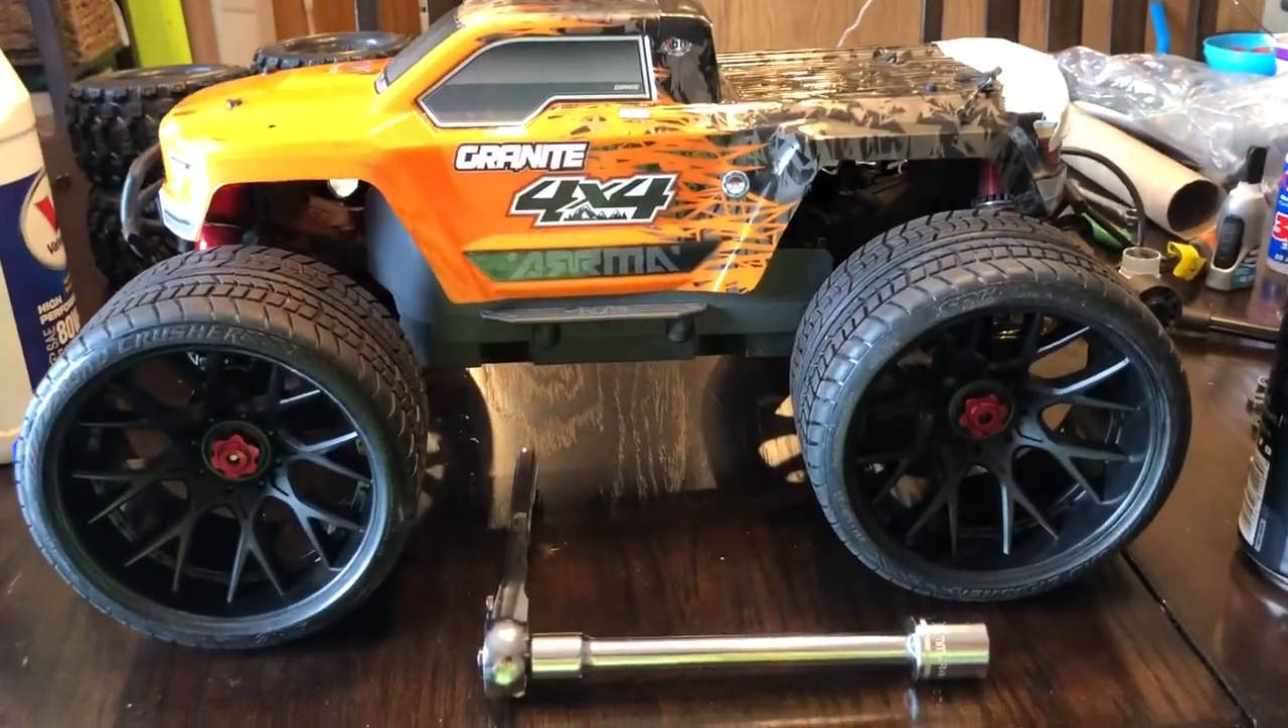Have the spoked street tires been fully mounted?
Yes.